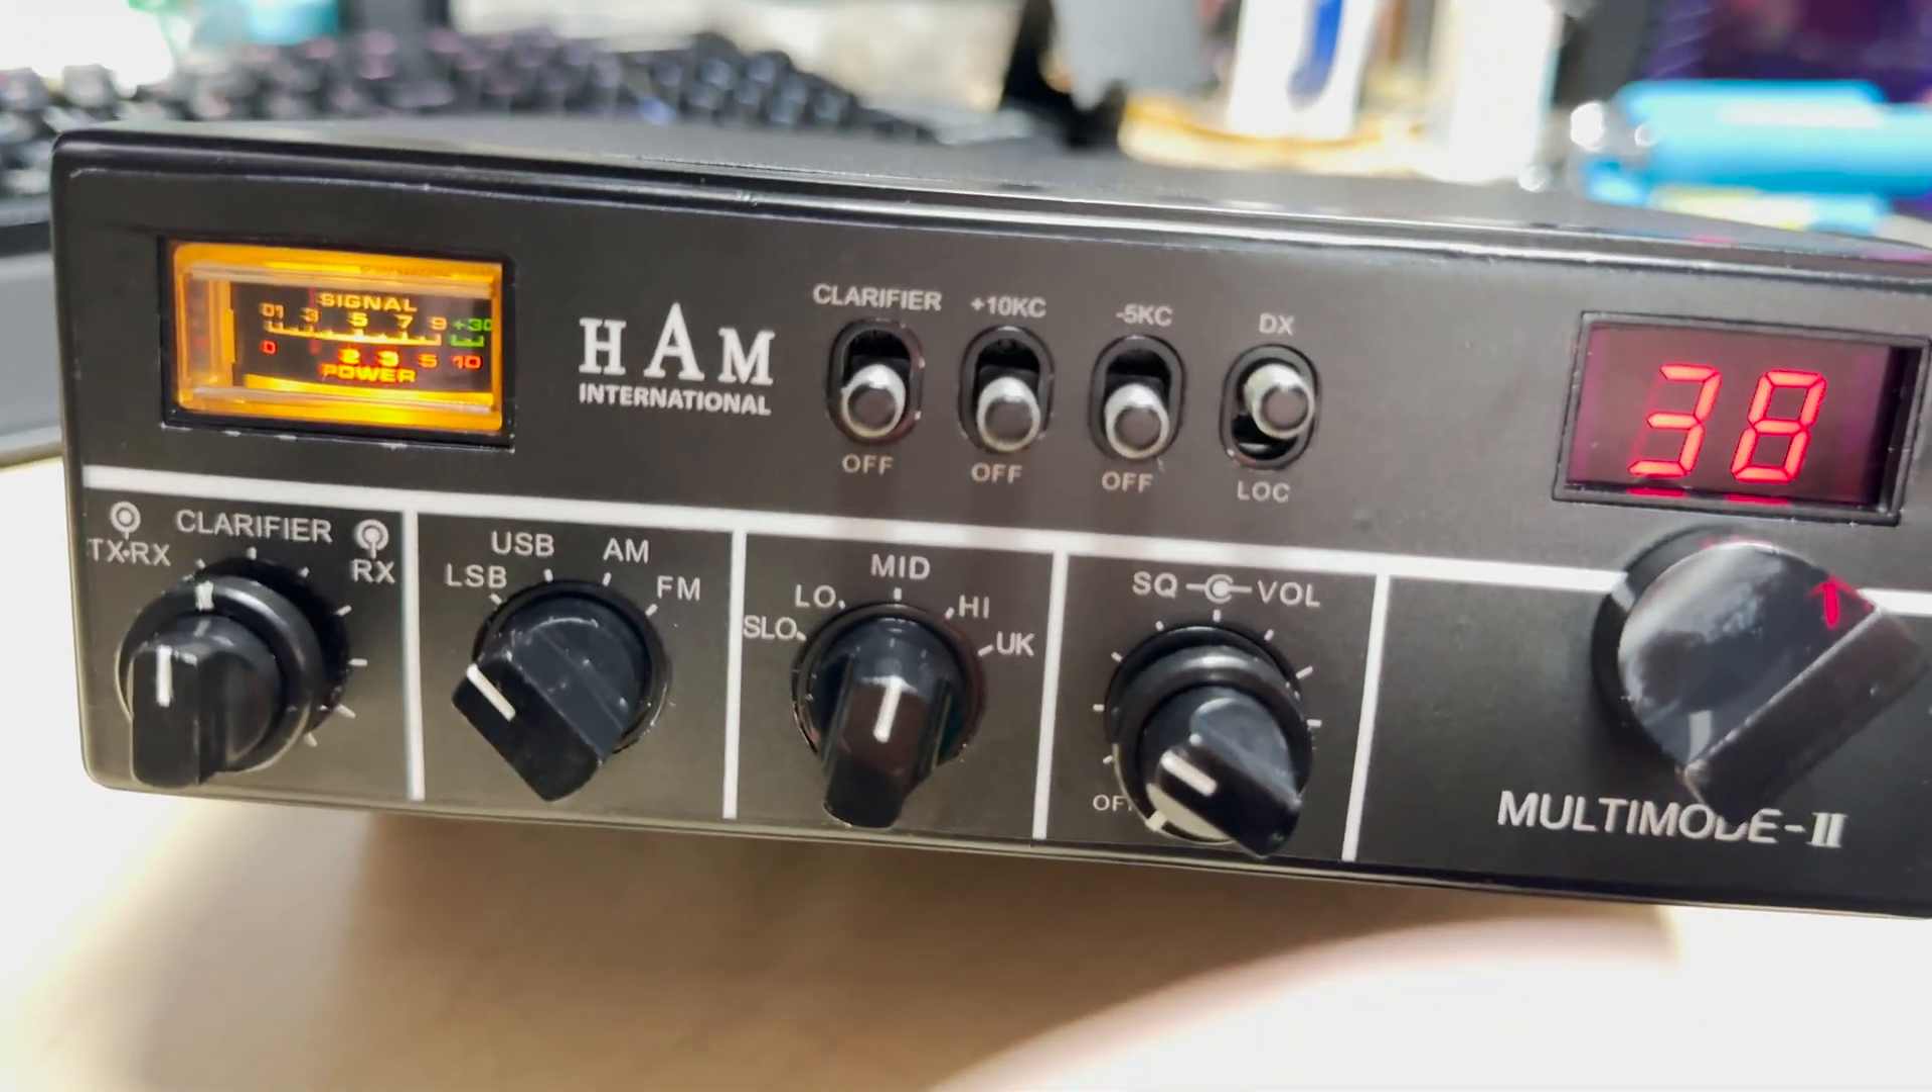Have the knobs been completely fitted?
Yes.